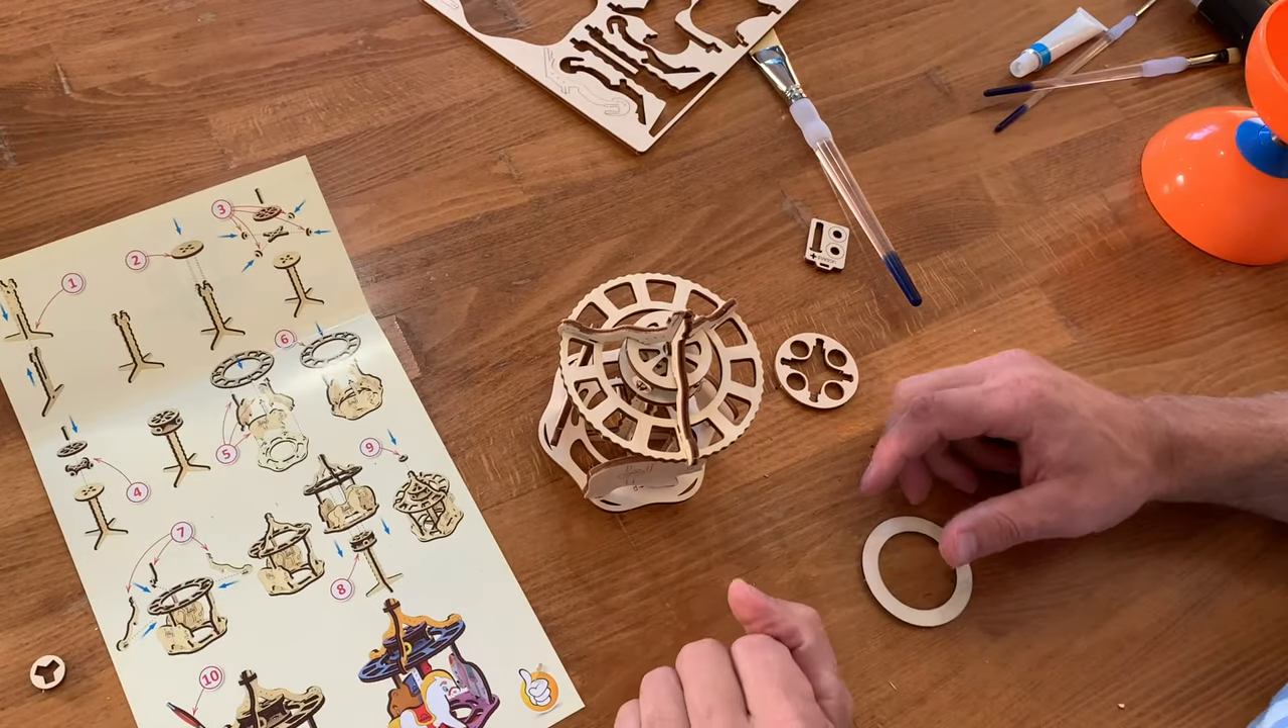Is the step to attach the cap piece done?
No.